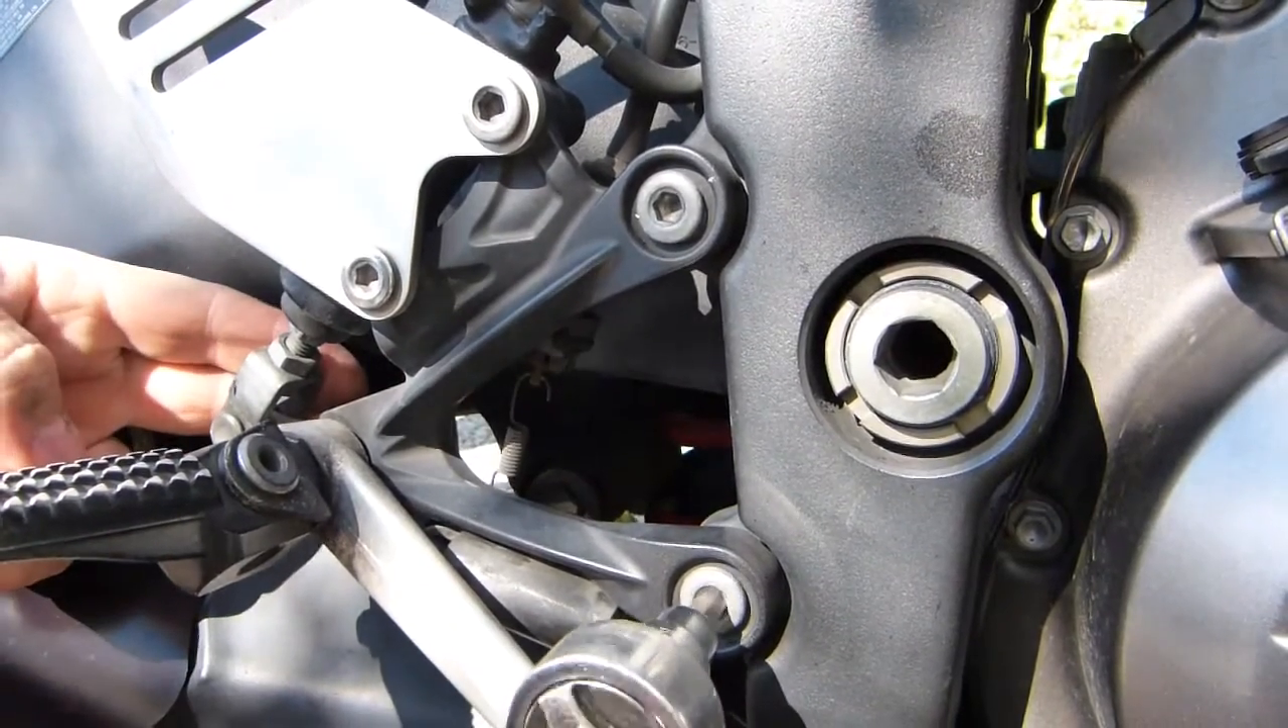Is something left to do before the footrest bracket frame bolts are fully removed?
Yes.